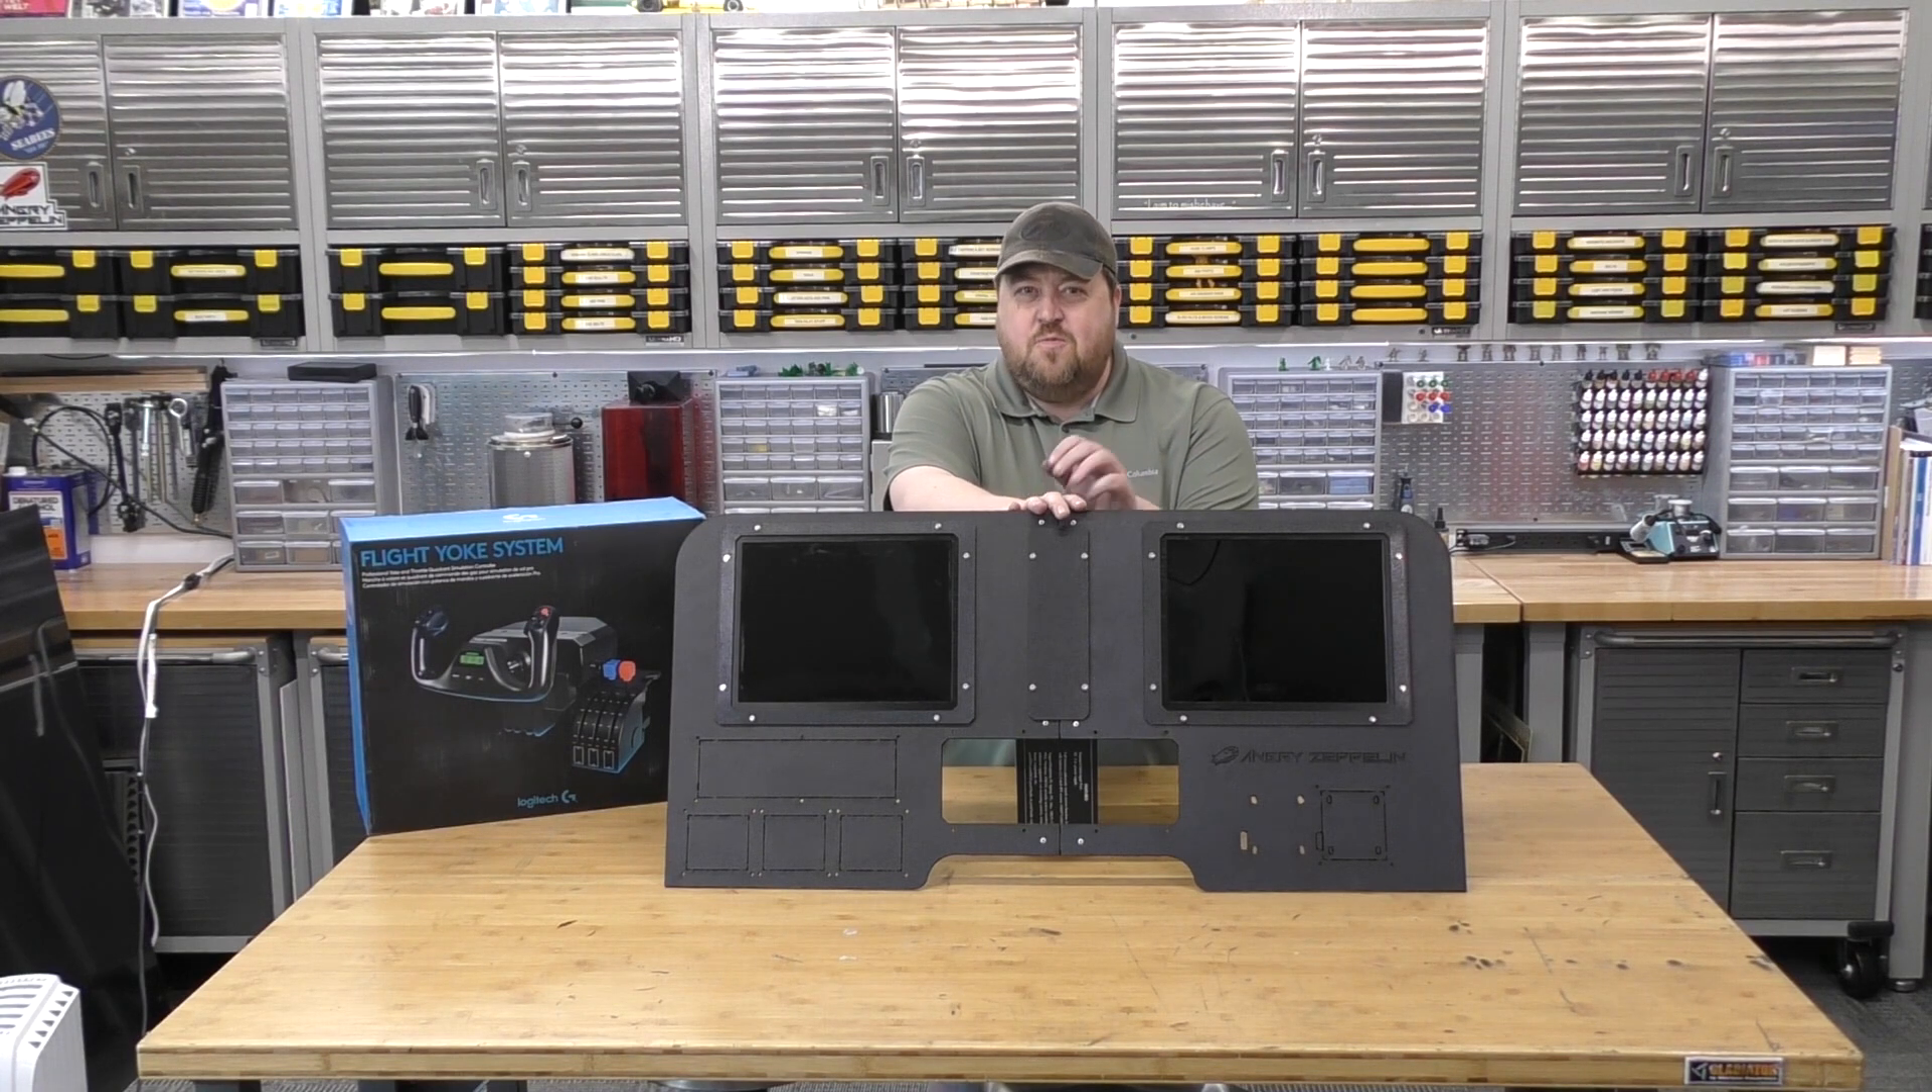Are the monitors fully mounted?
Yes.